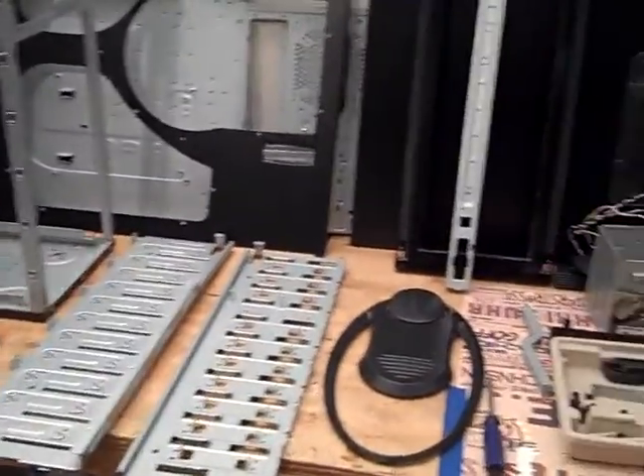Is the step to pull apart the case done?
Yes.